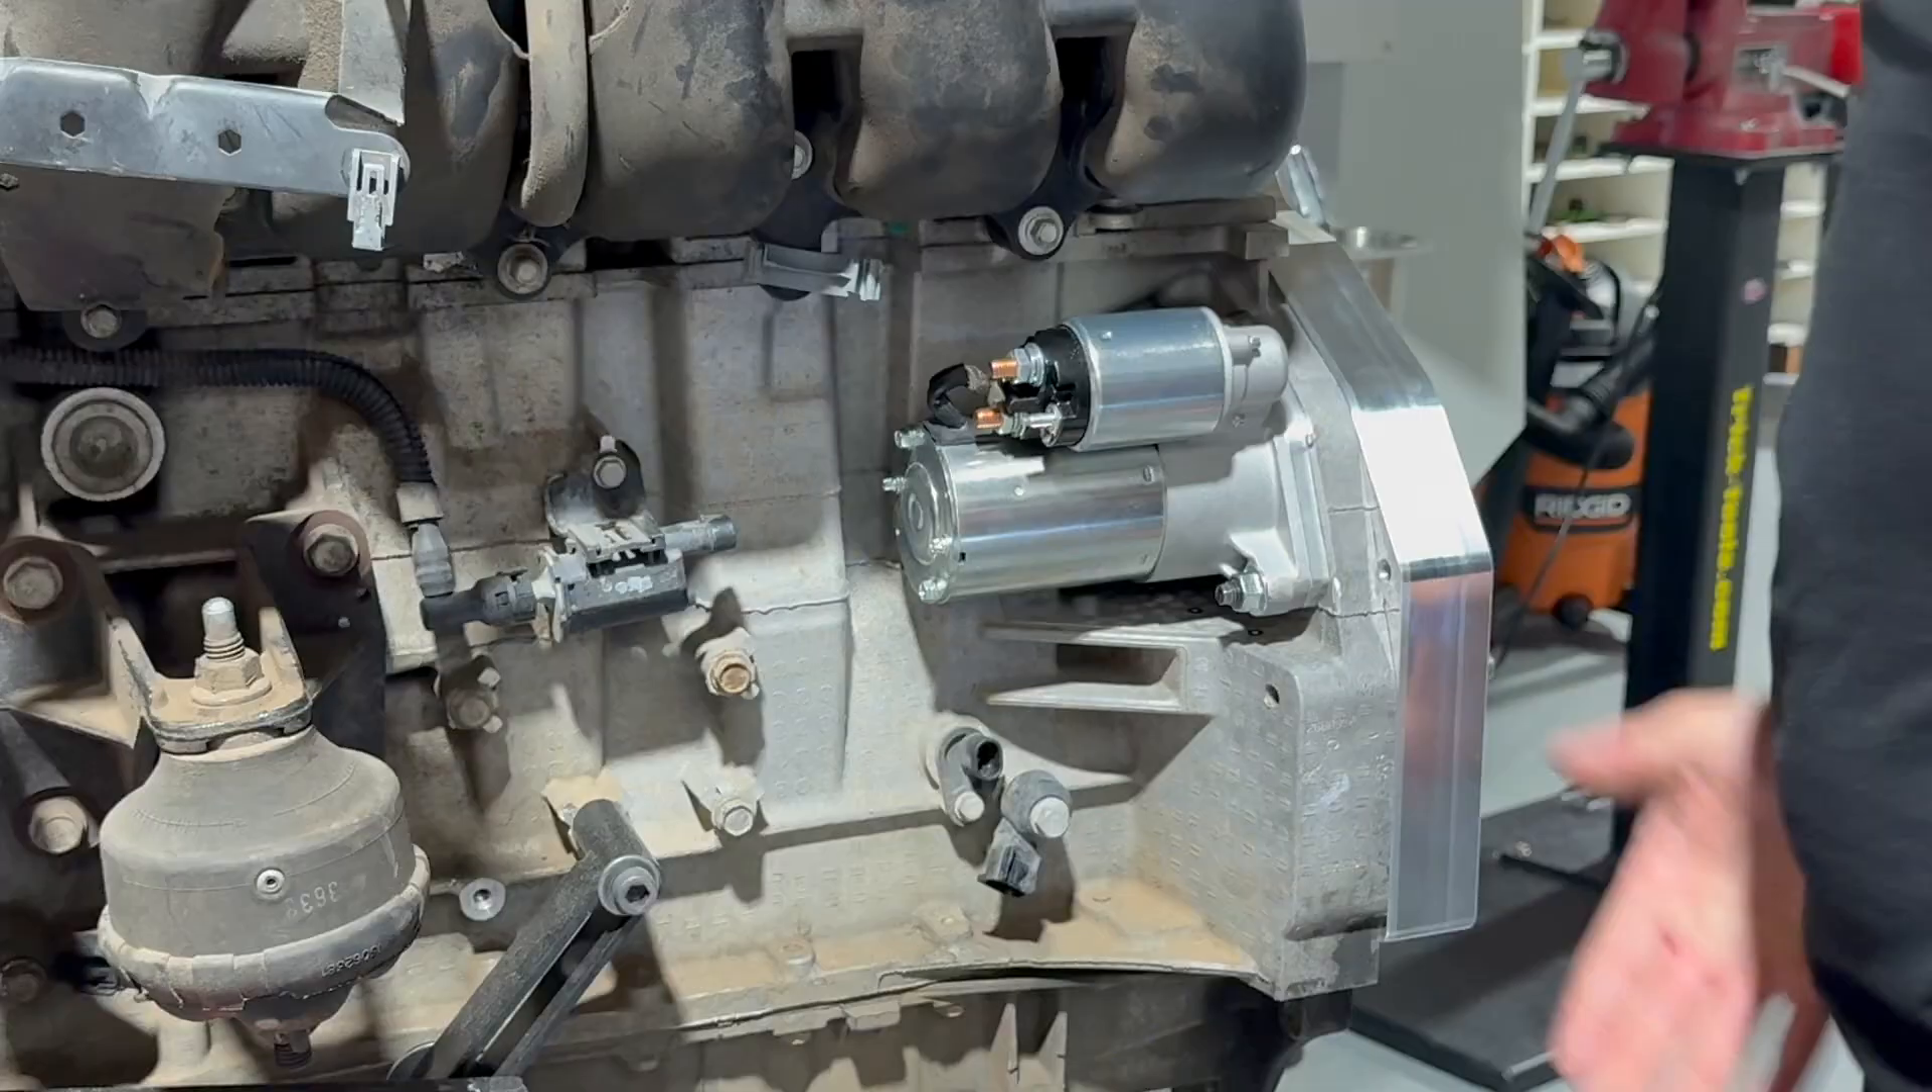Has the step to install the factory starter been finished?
Yes.